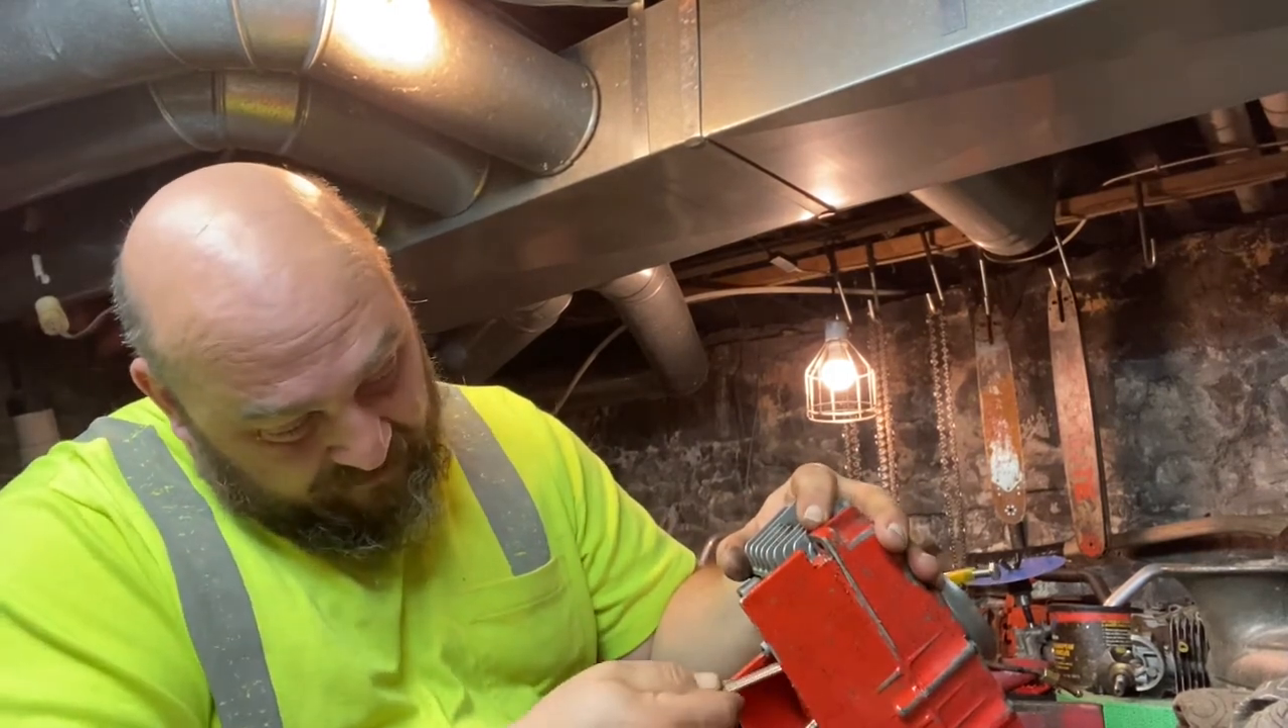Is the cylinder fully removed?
No.